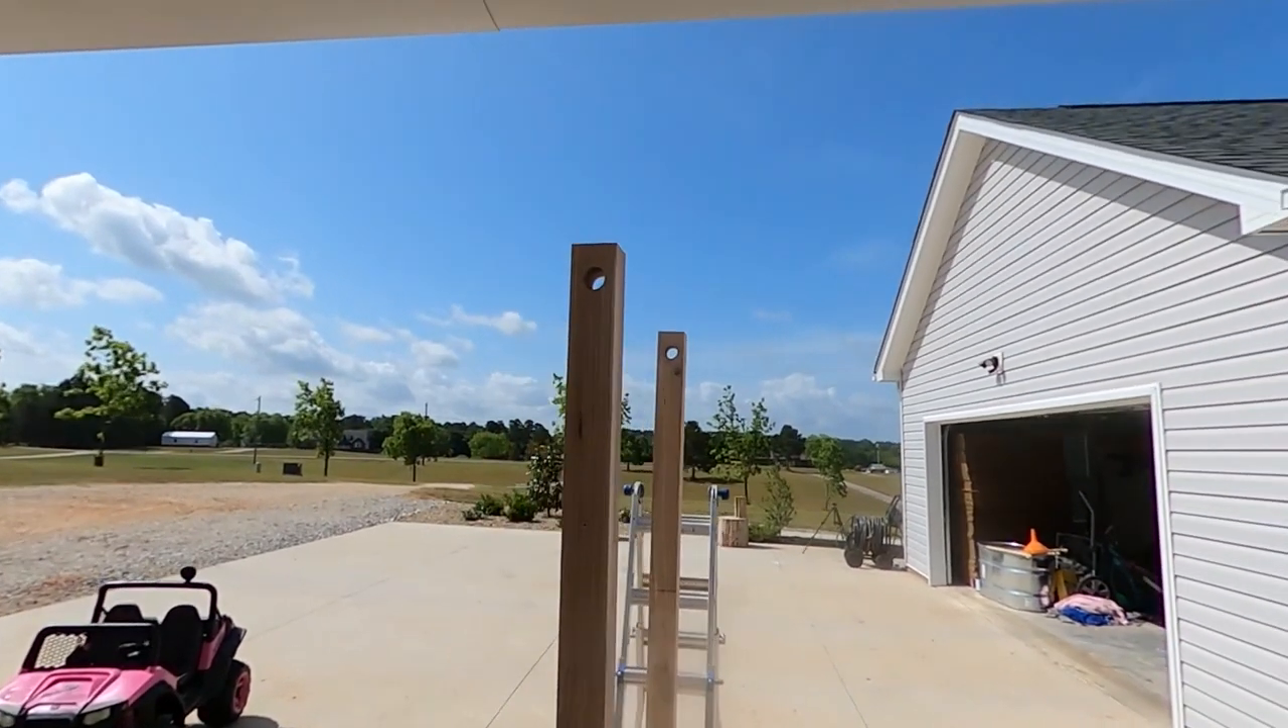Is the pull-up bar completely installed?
No.